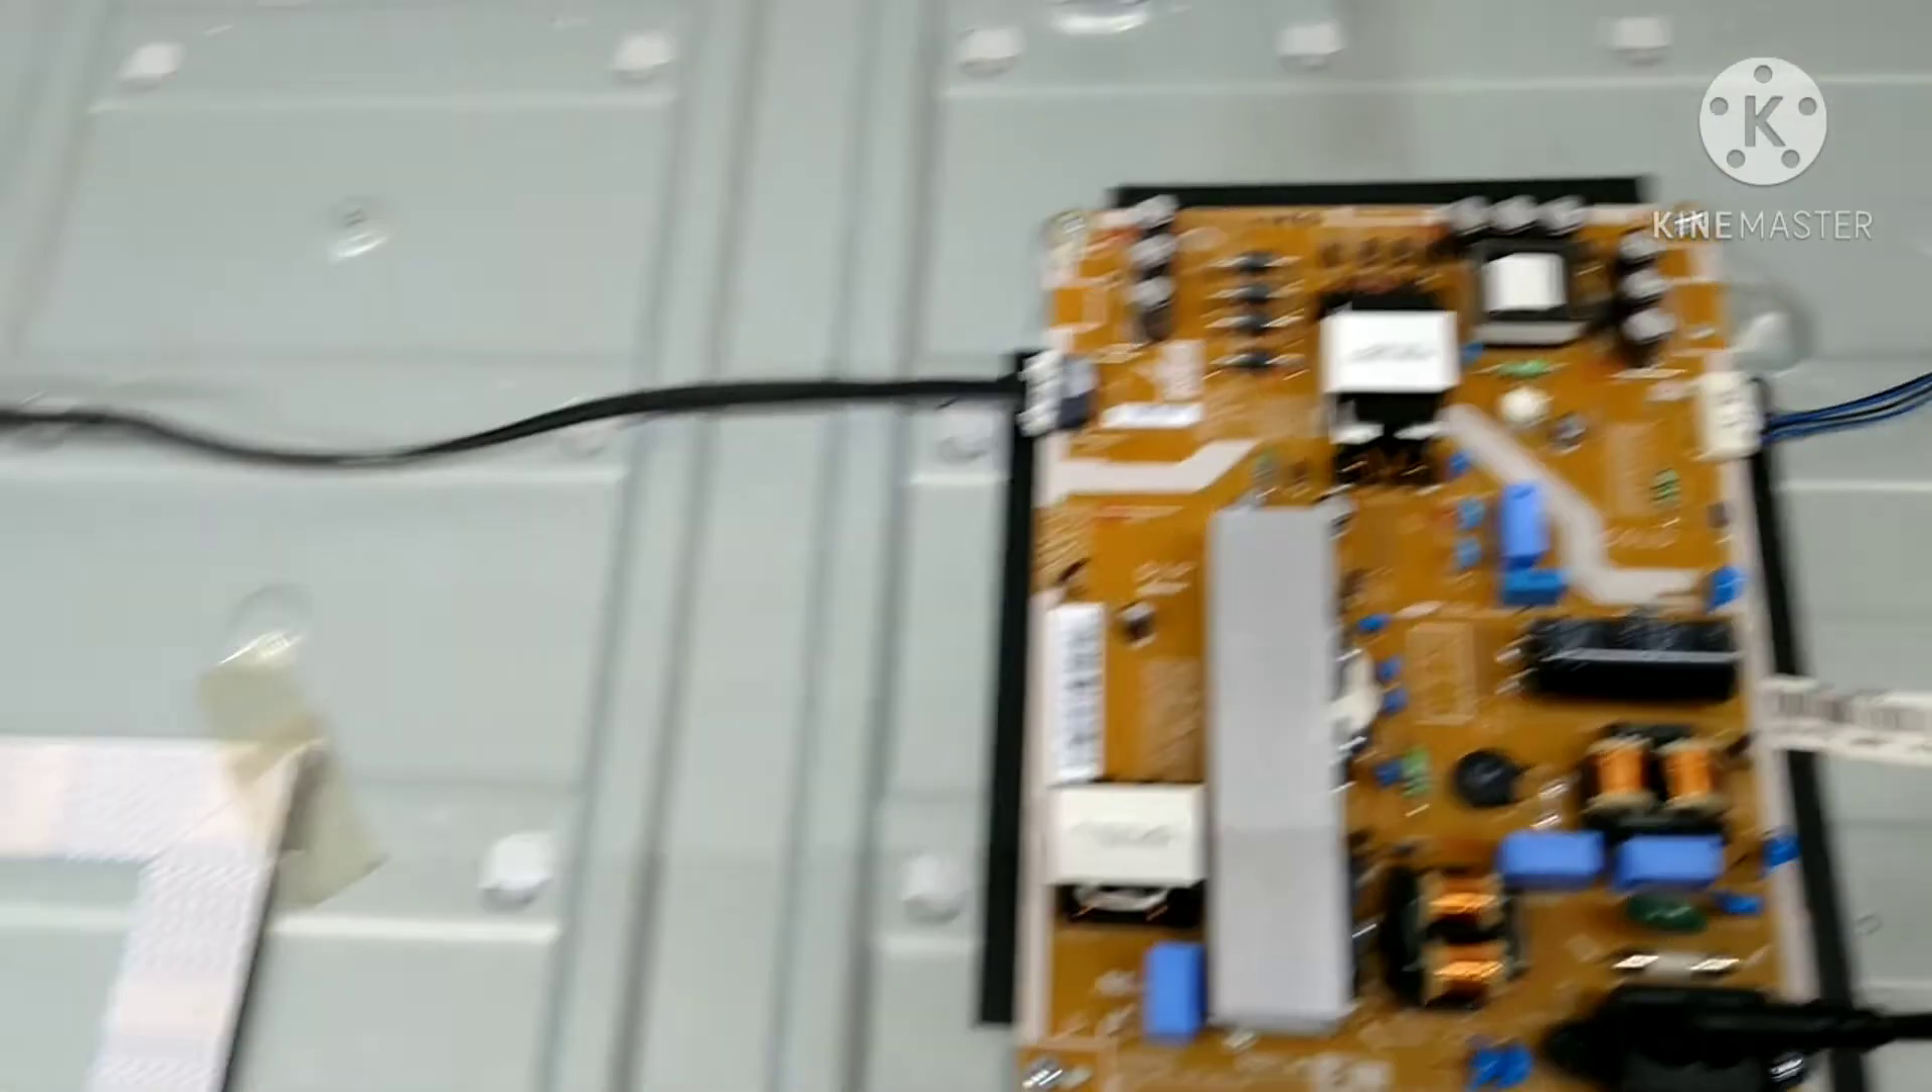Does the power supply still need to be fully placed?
No.